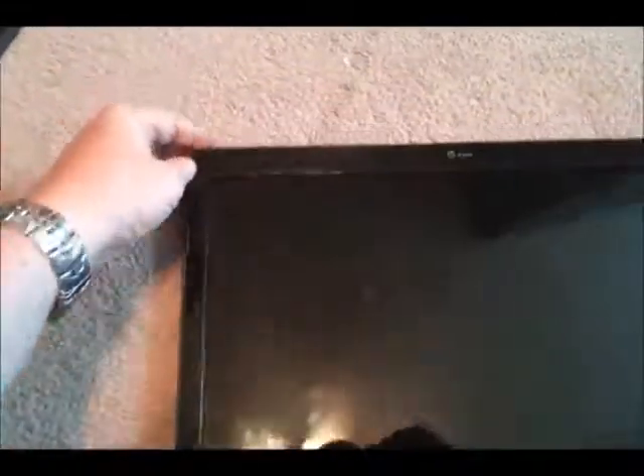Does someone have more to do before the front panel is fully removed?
Yes.